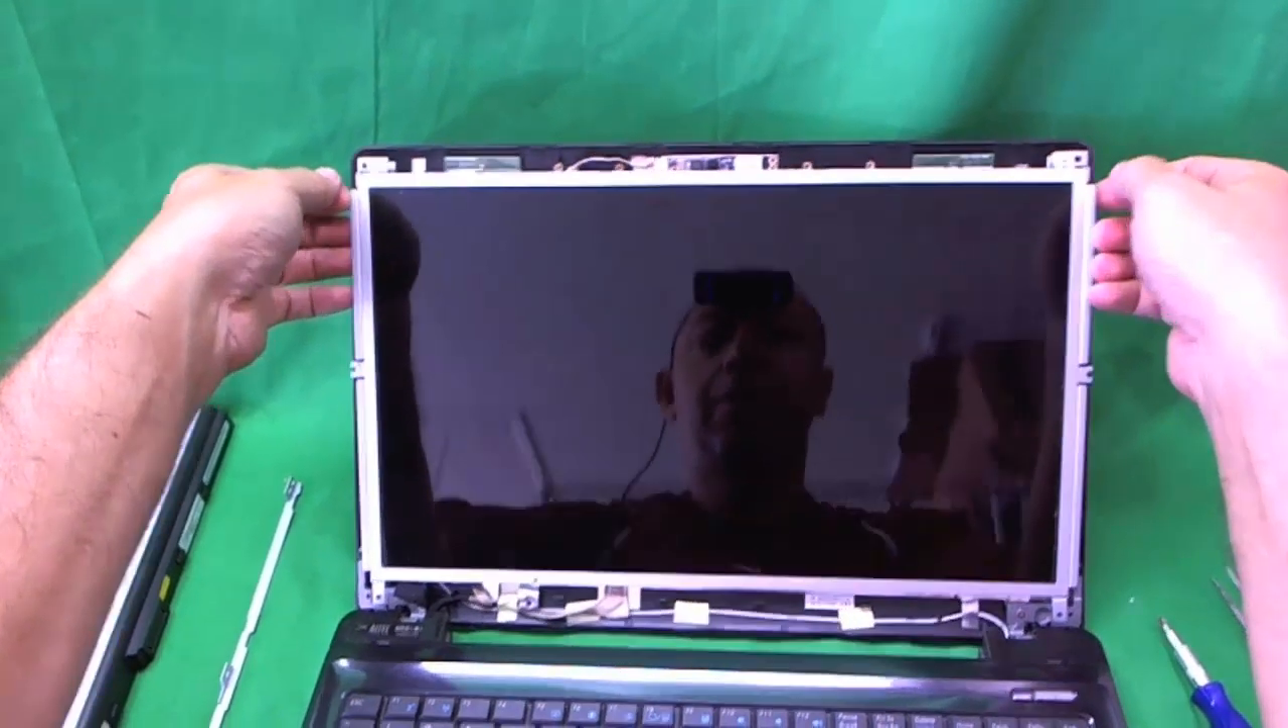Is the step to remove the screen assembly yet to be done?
Yes.